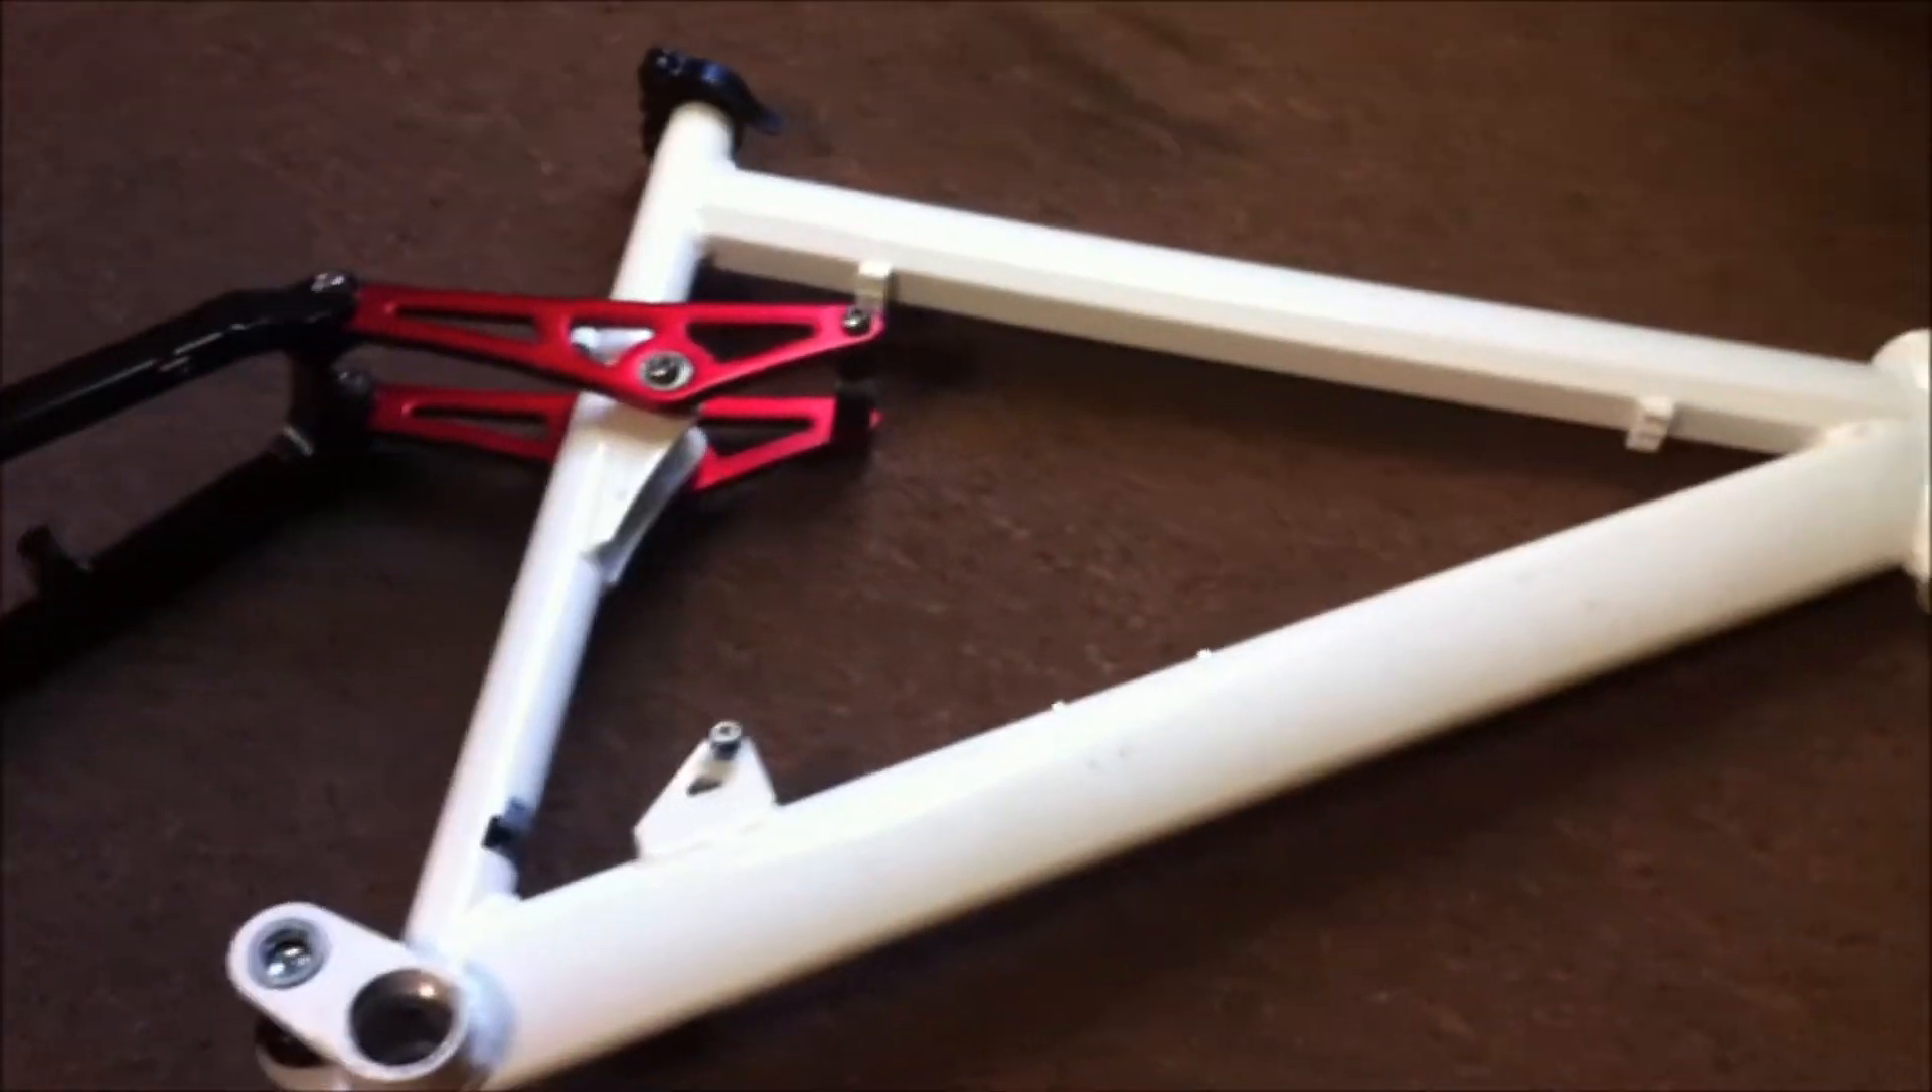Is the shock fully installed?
No.